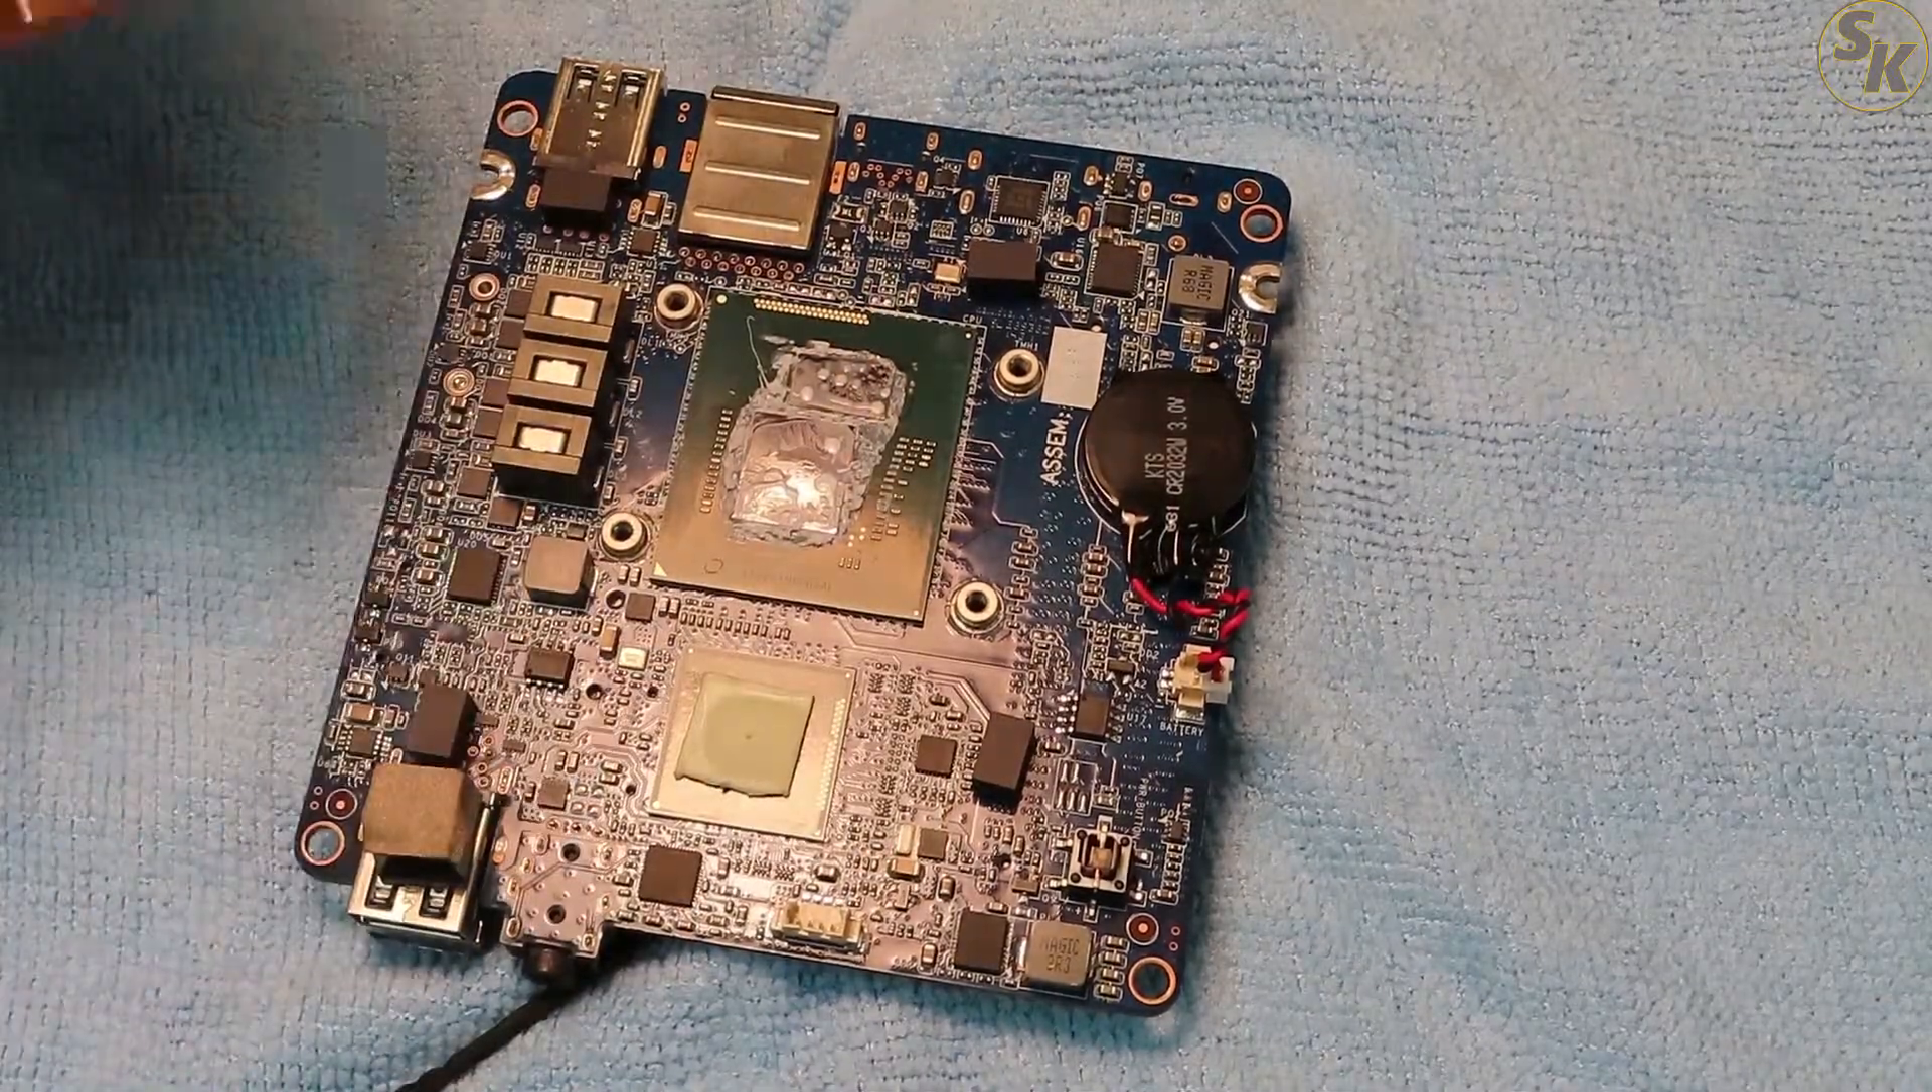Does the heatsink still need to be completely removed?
No.